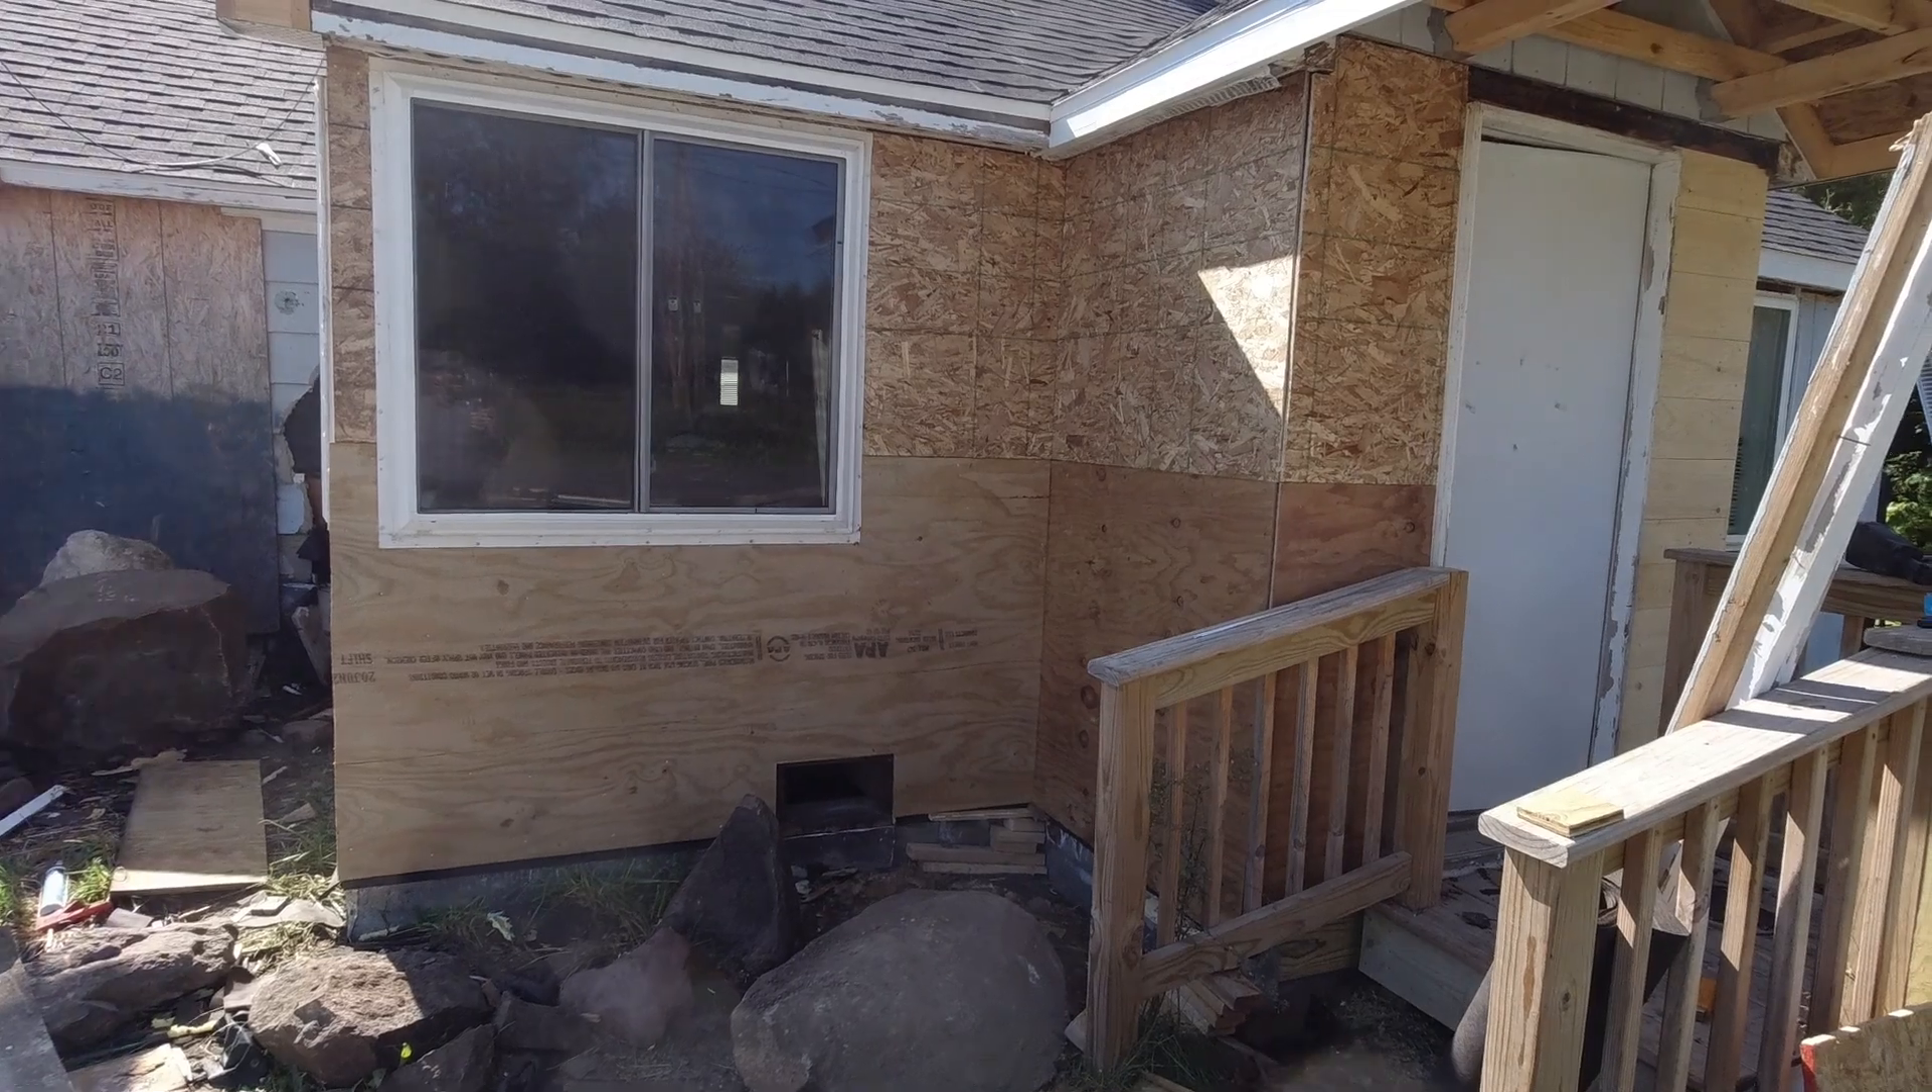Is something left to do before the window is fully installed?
No.